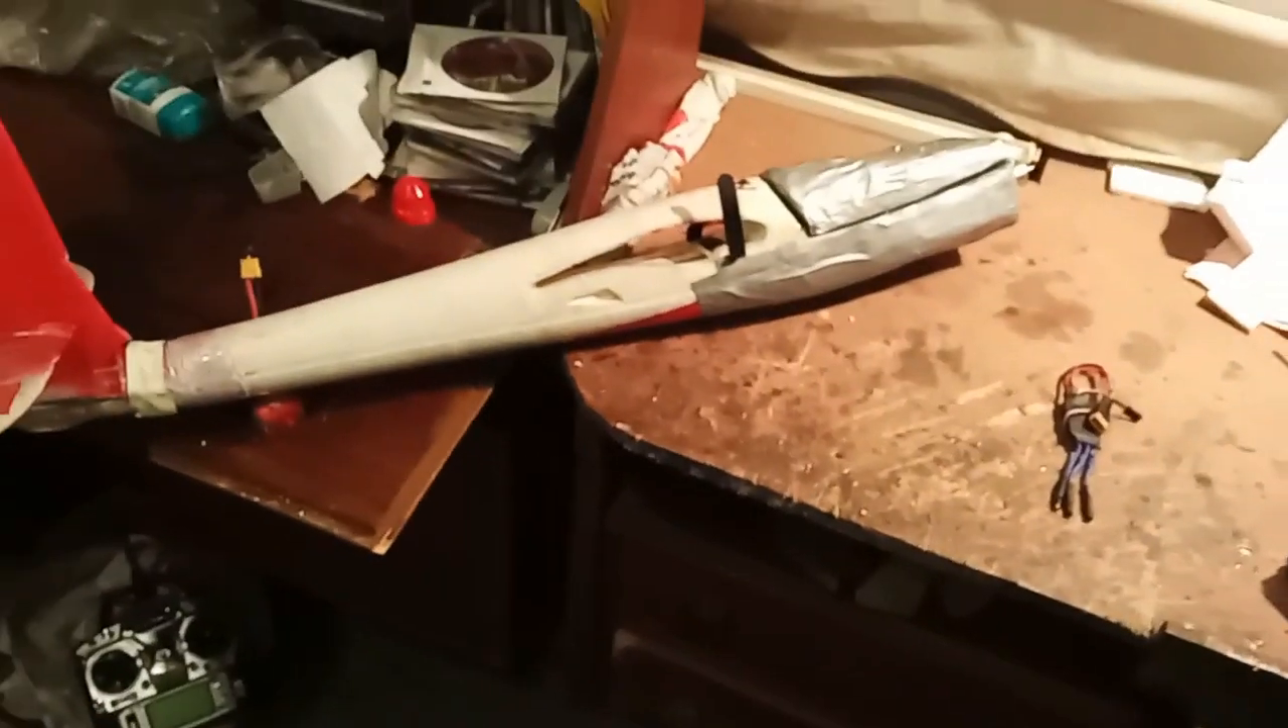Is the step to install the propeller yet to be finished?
Yes.